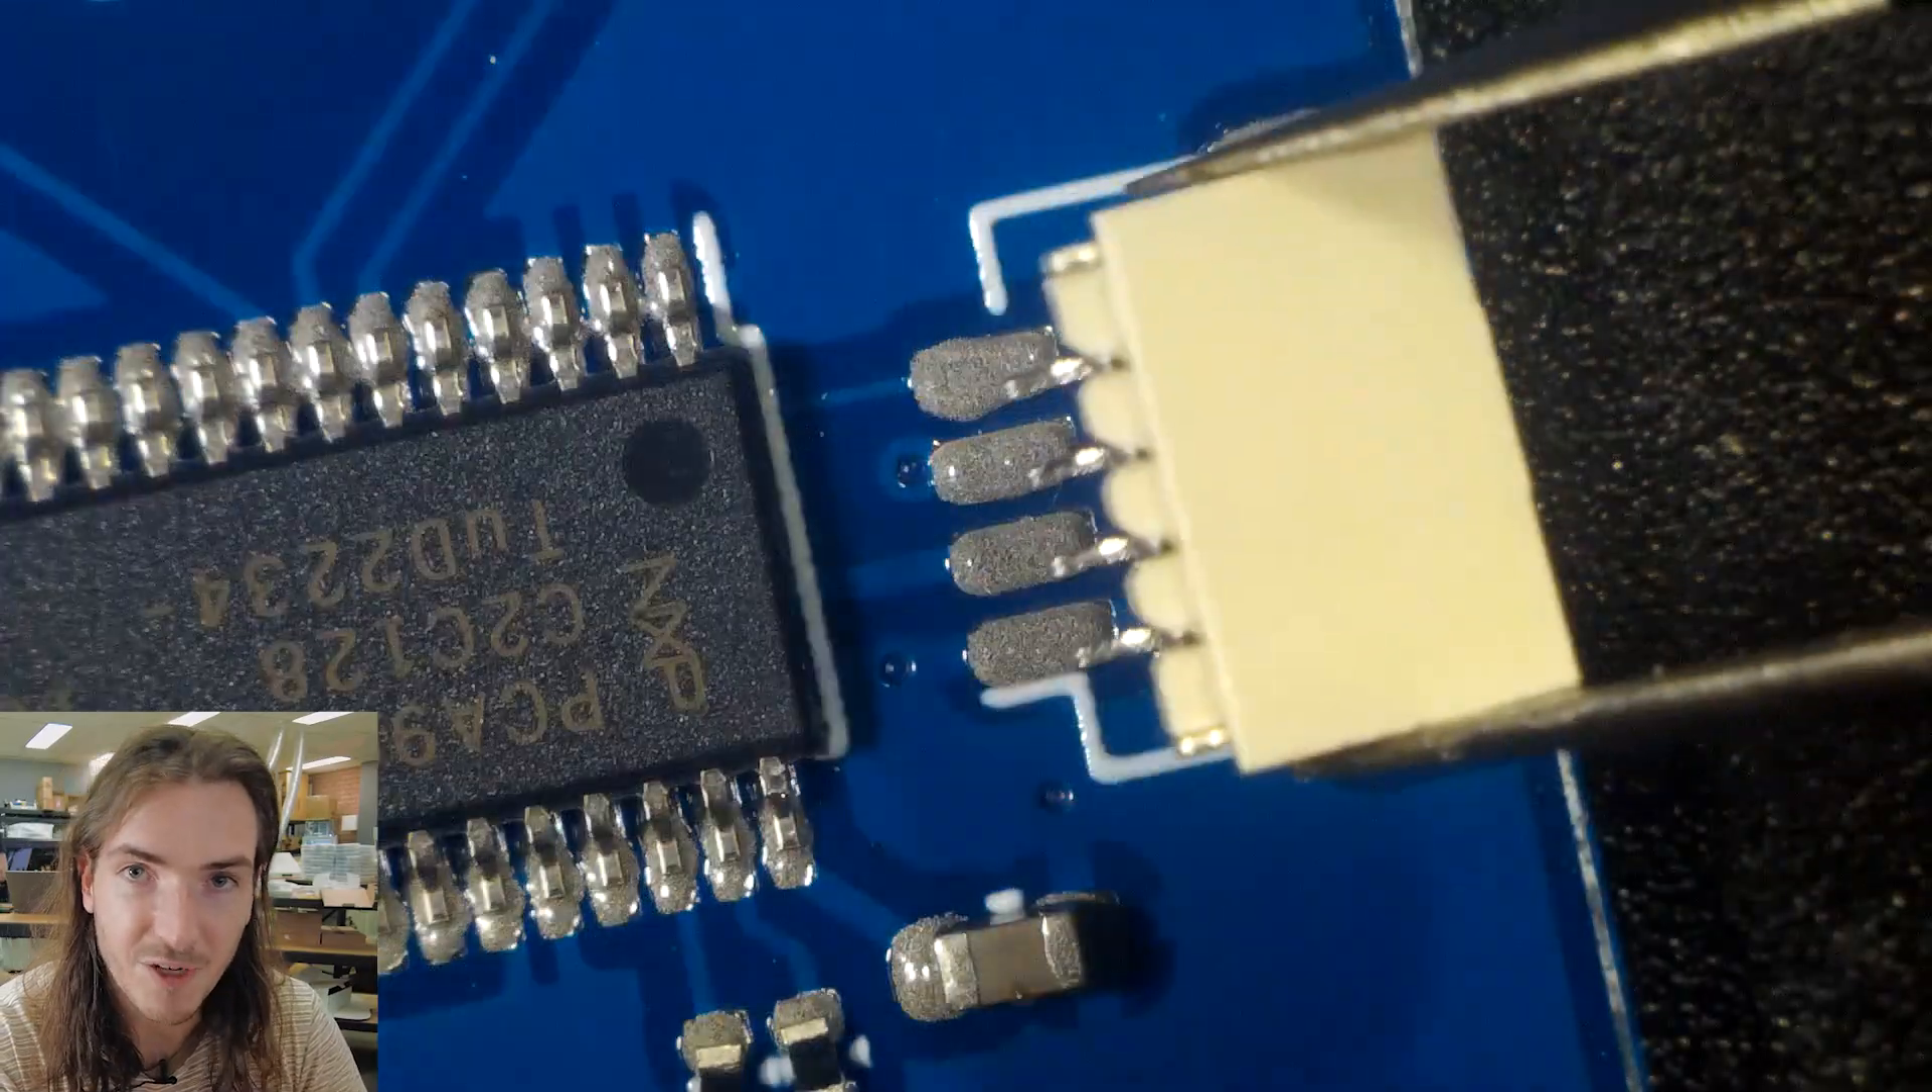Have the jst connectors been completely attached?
No.